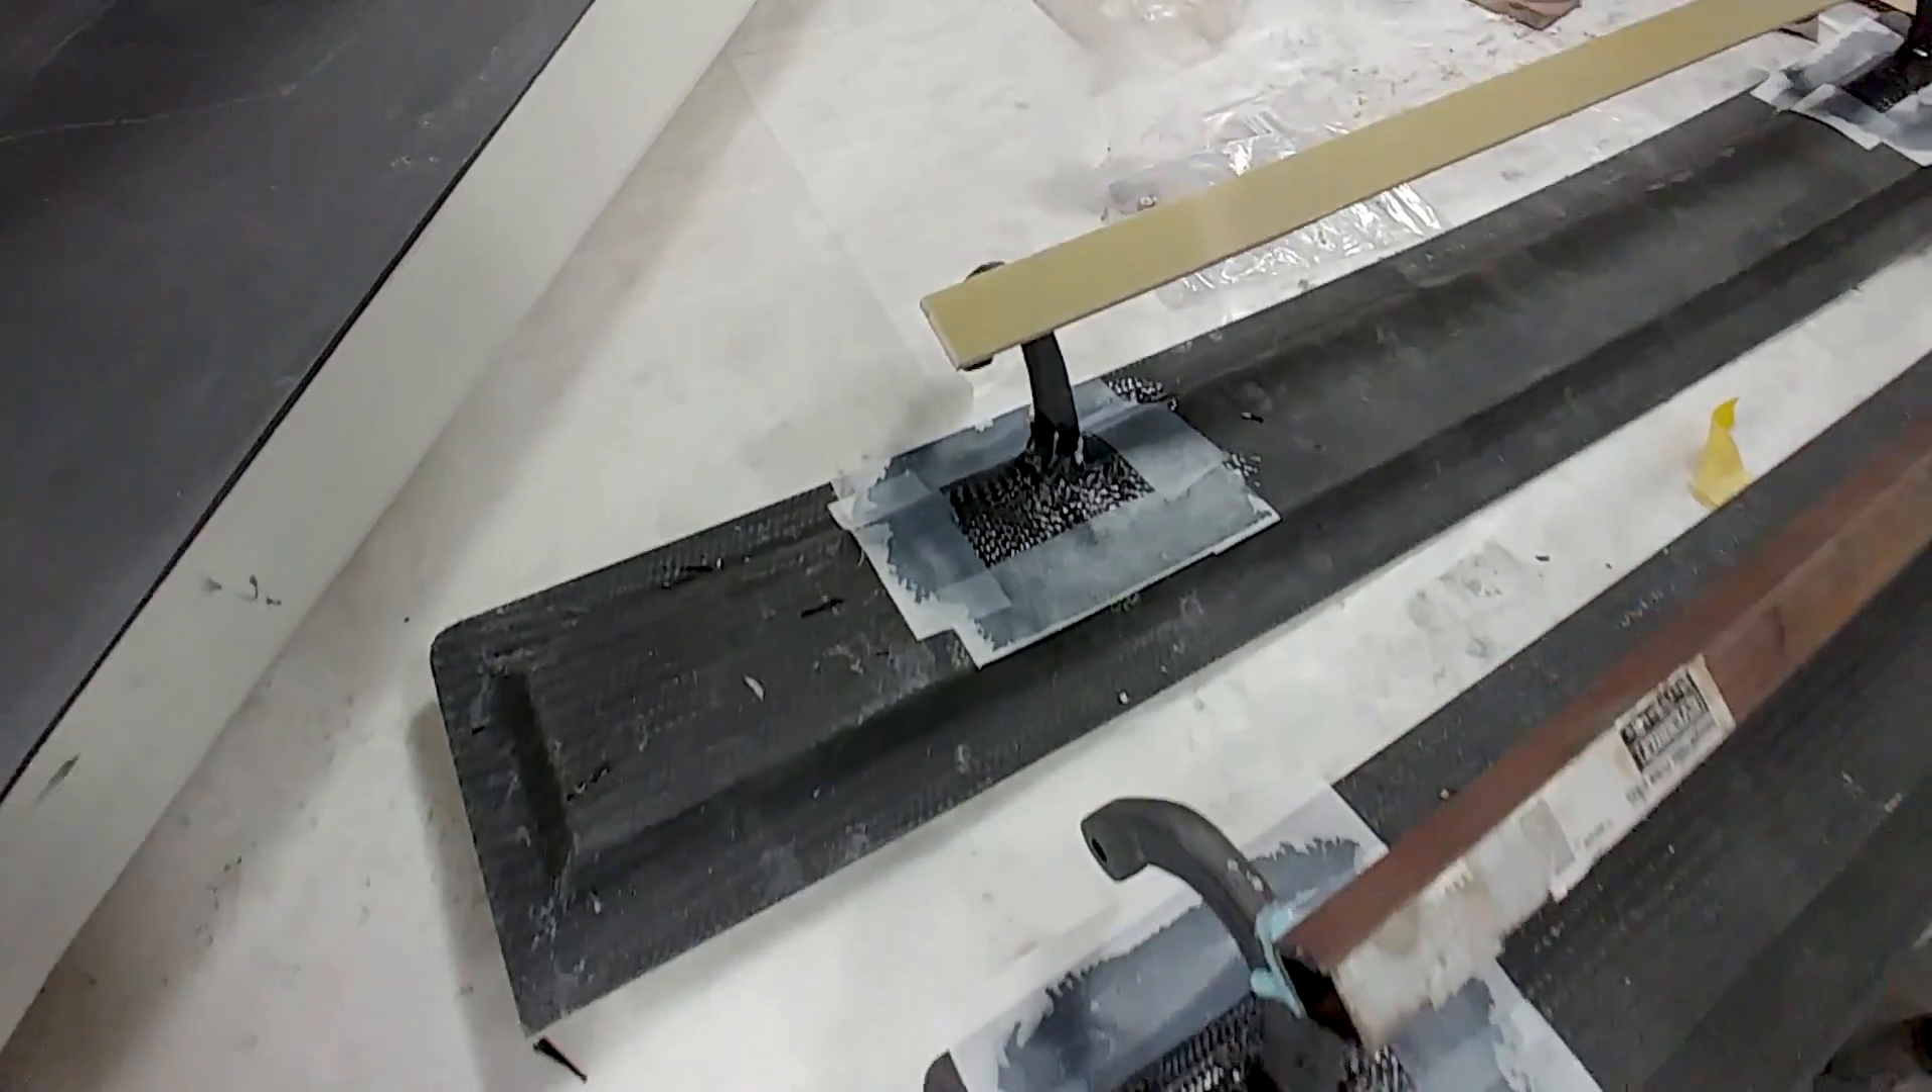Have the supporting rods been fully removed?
No.